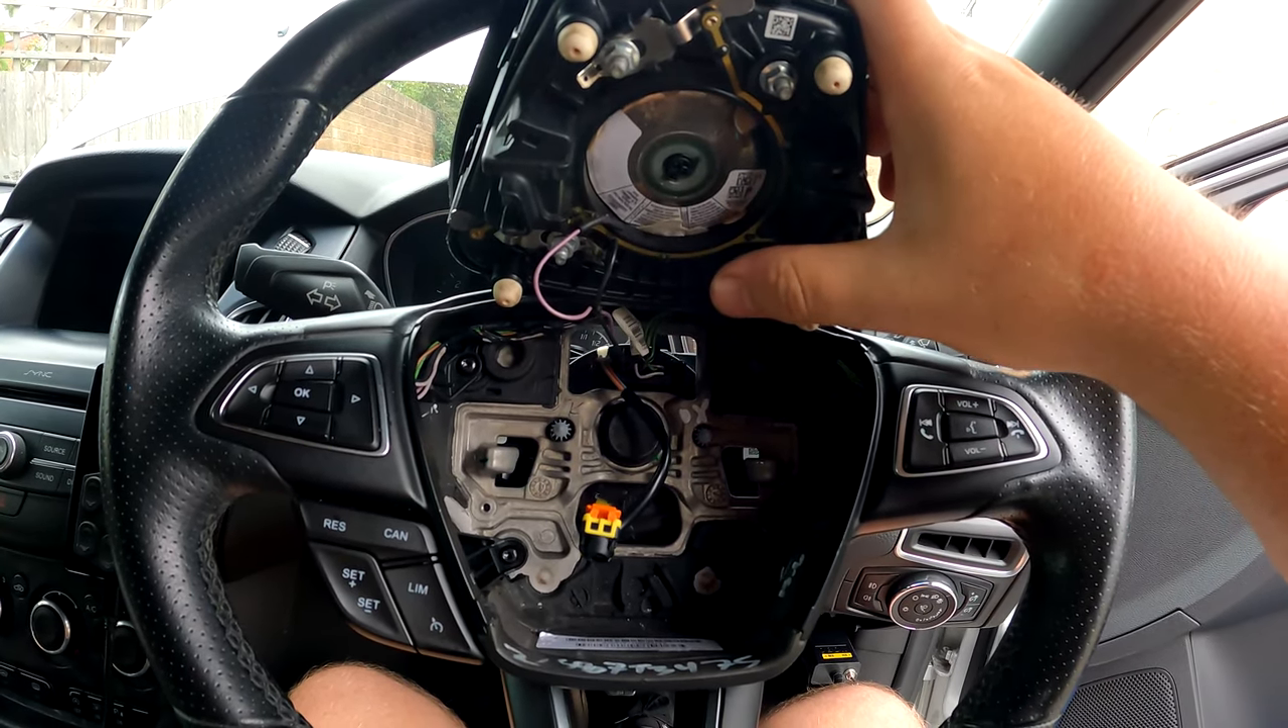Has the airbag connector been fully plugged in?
No.